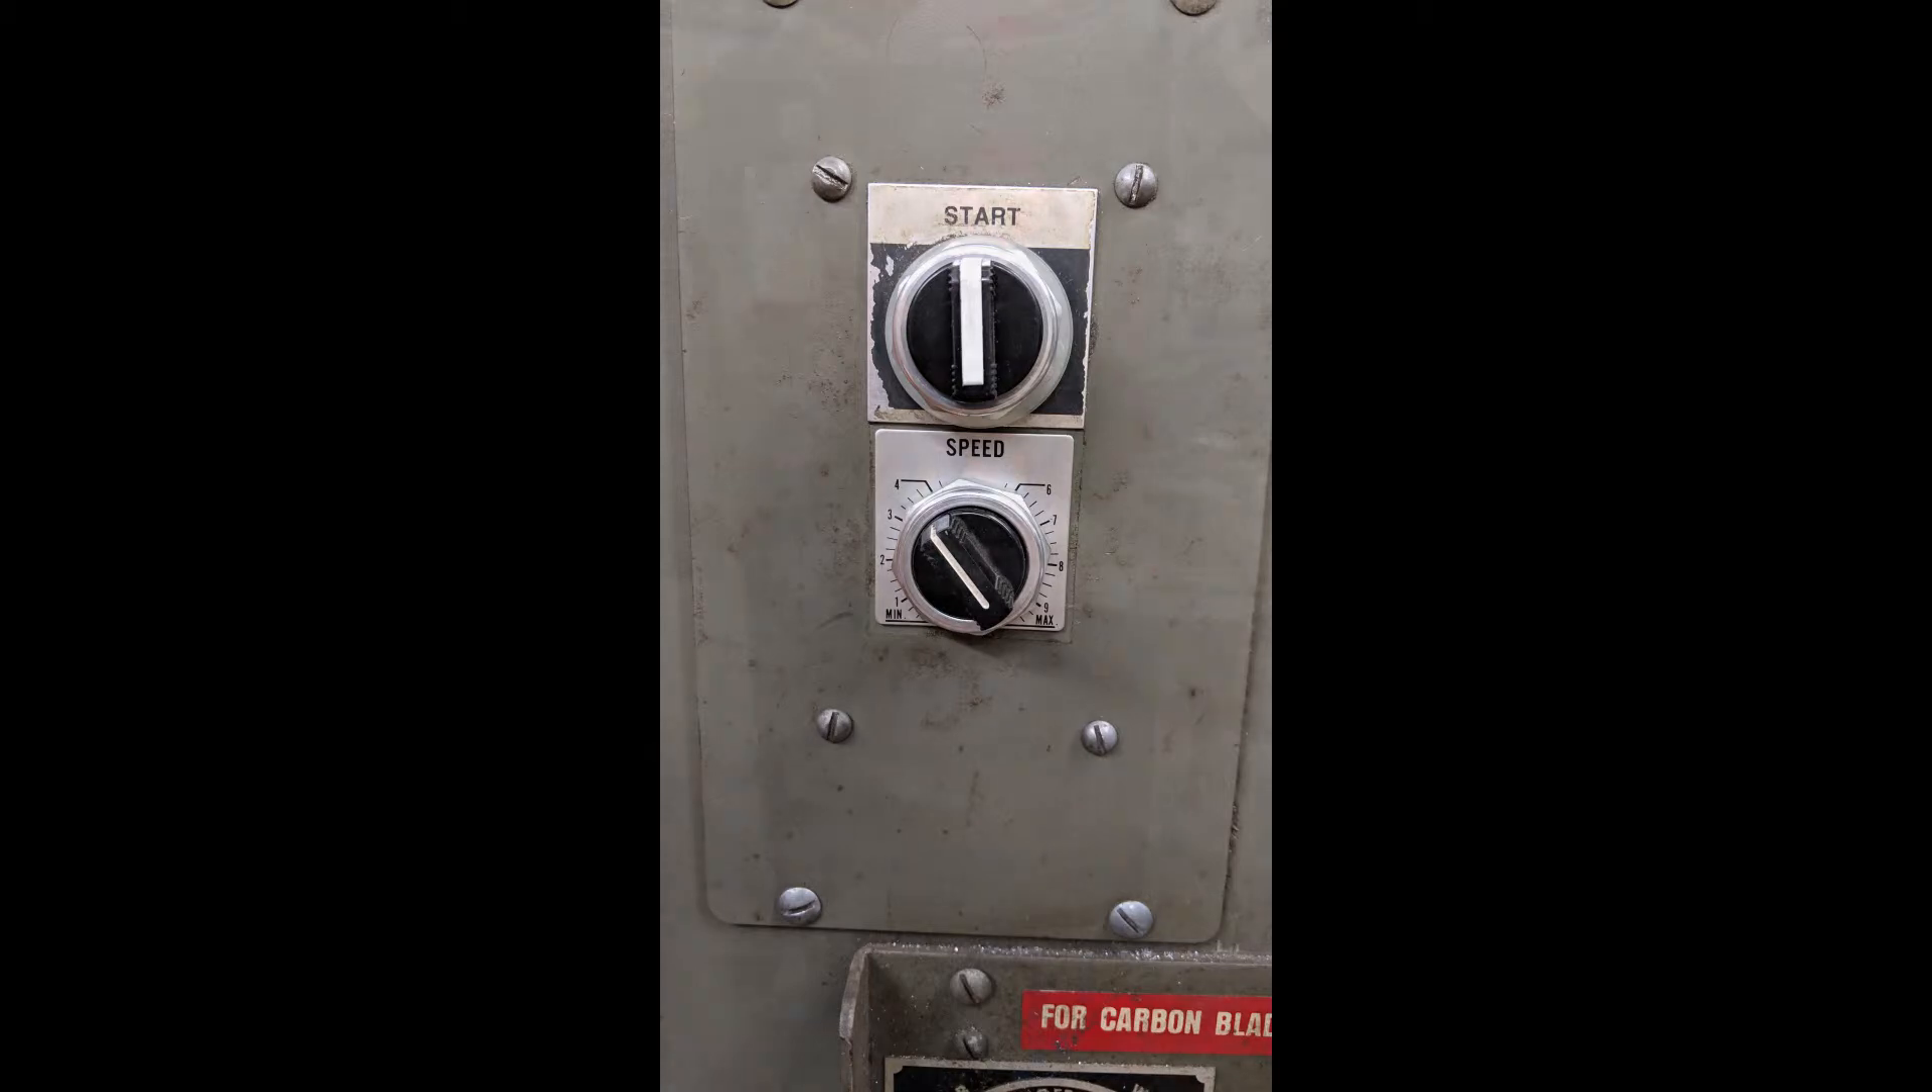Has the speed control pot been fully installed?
Yes.